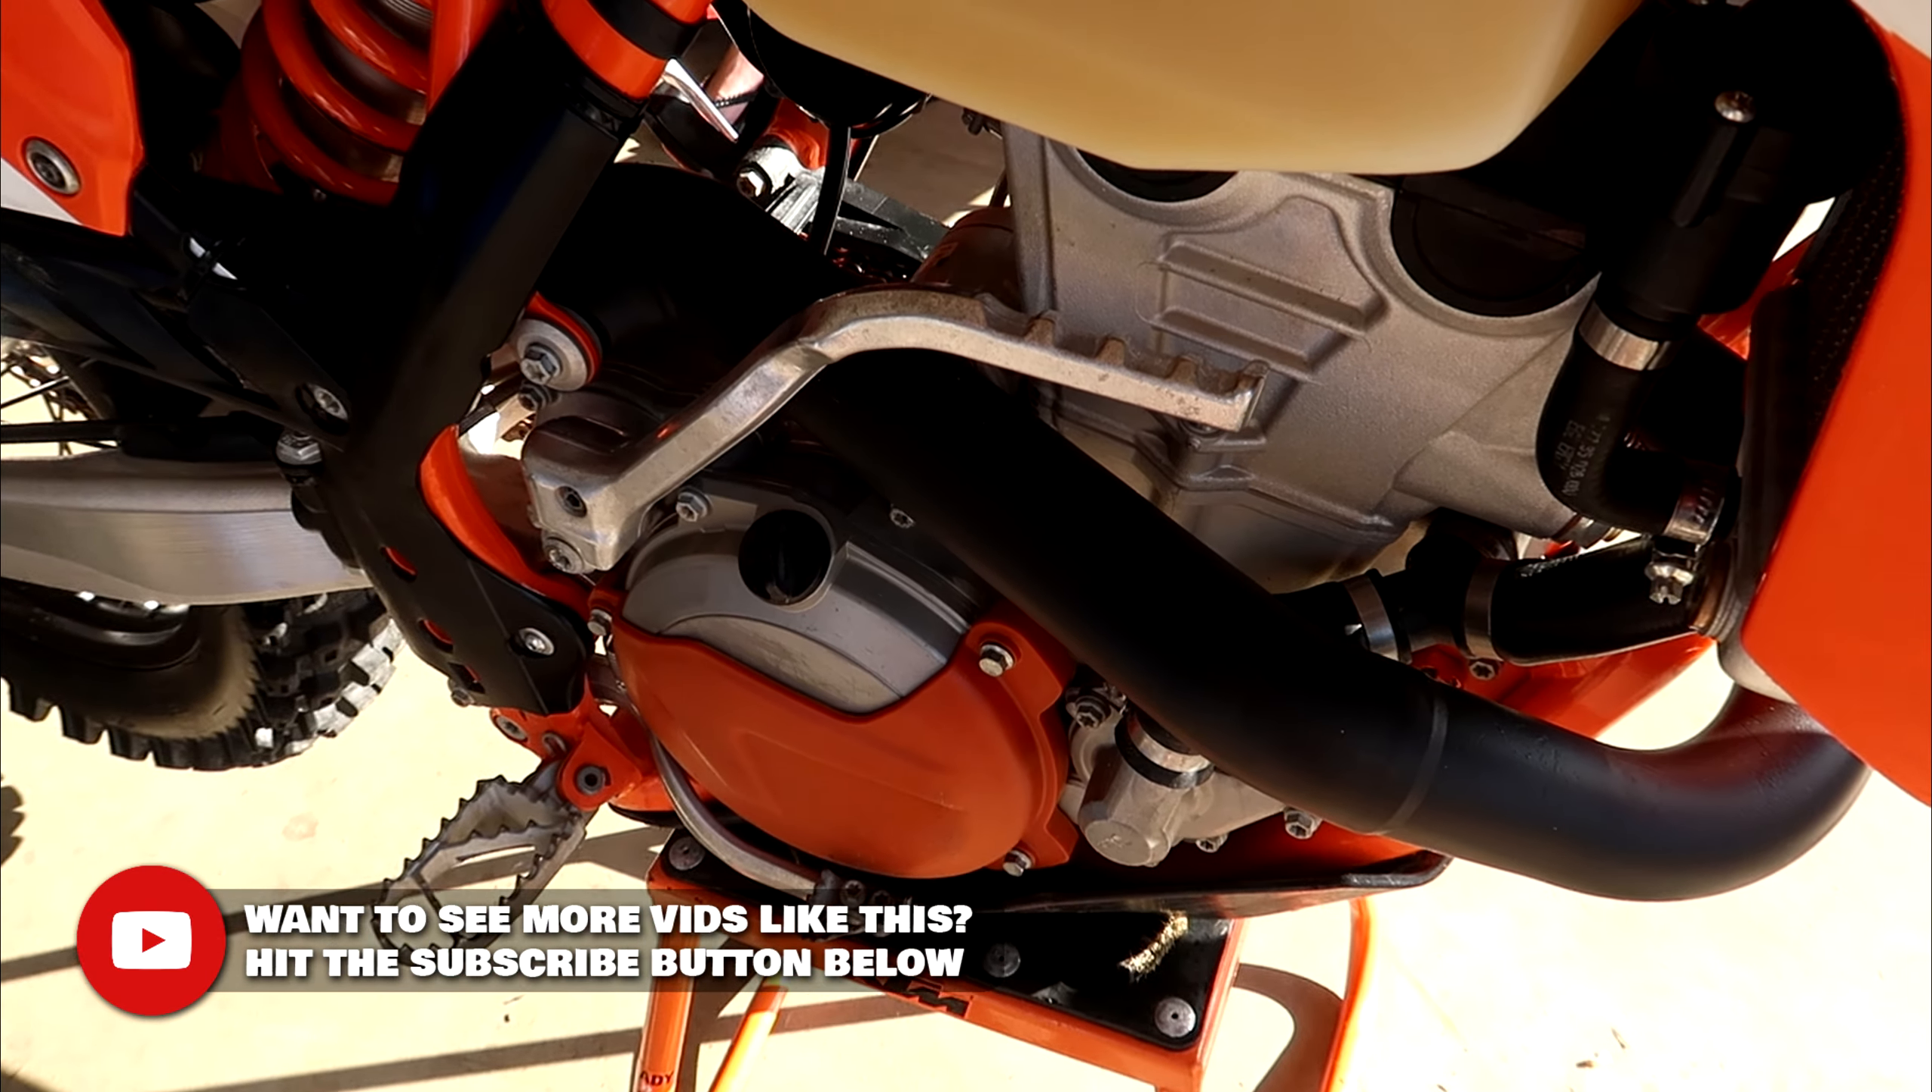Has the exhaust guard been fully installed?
No.